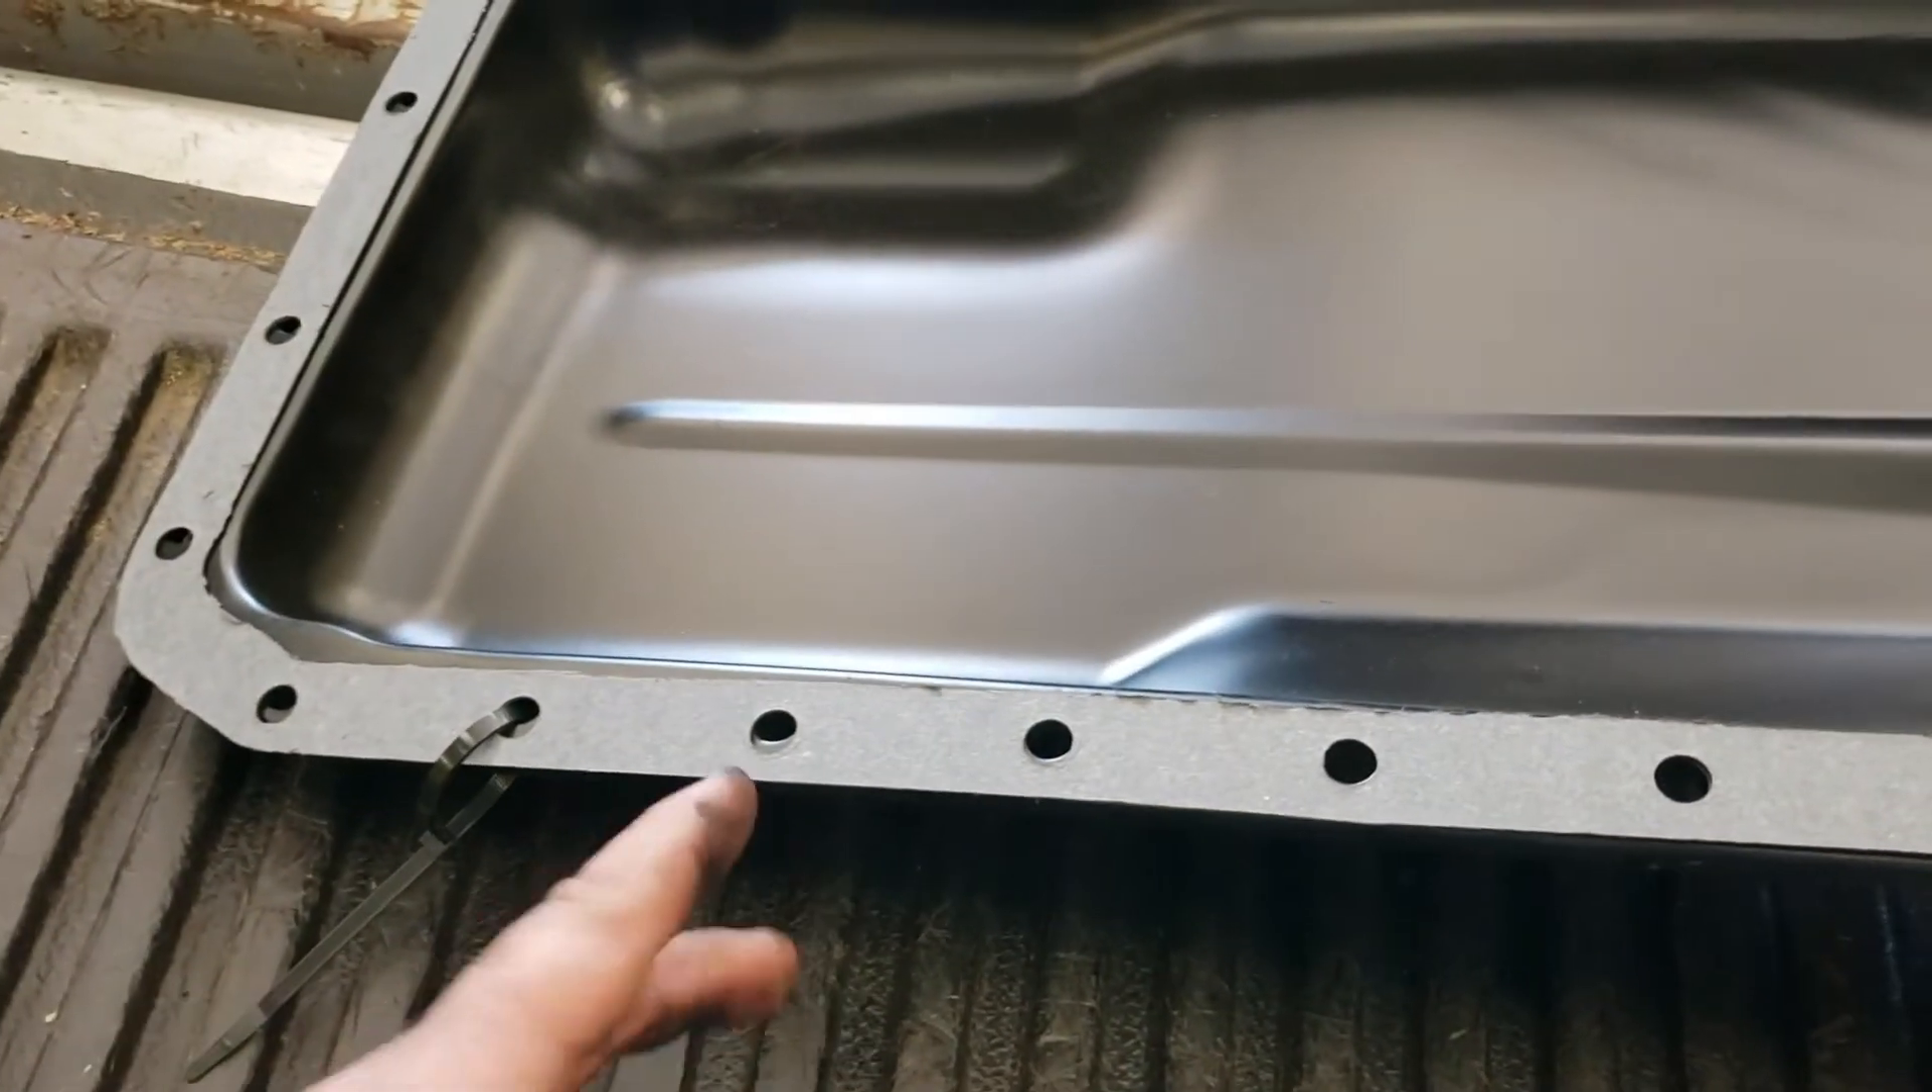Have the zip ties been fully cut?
No.